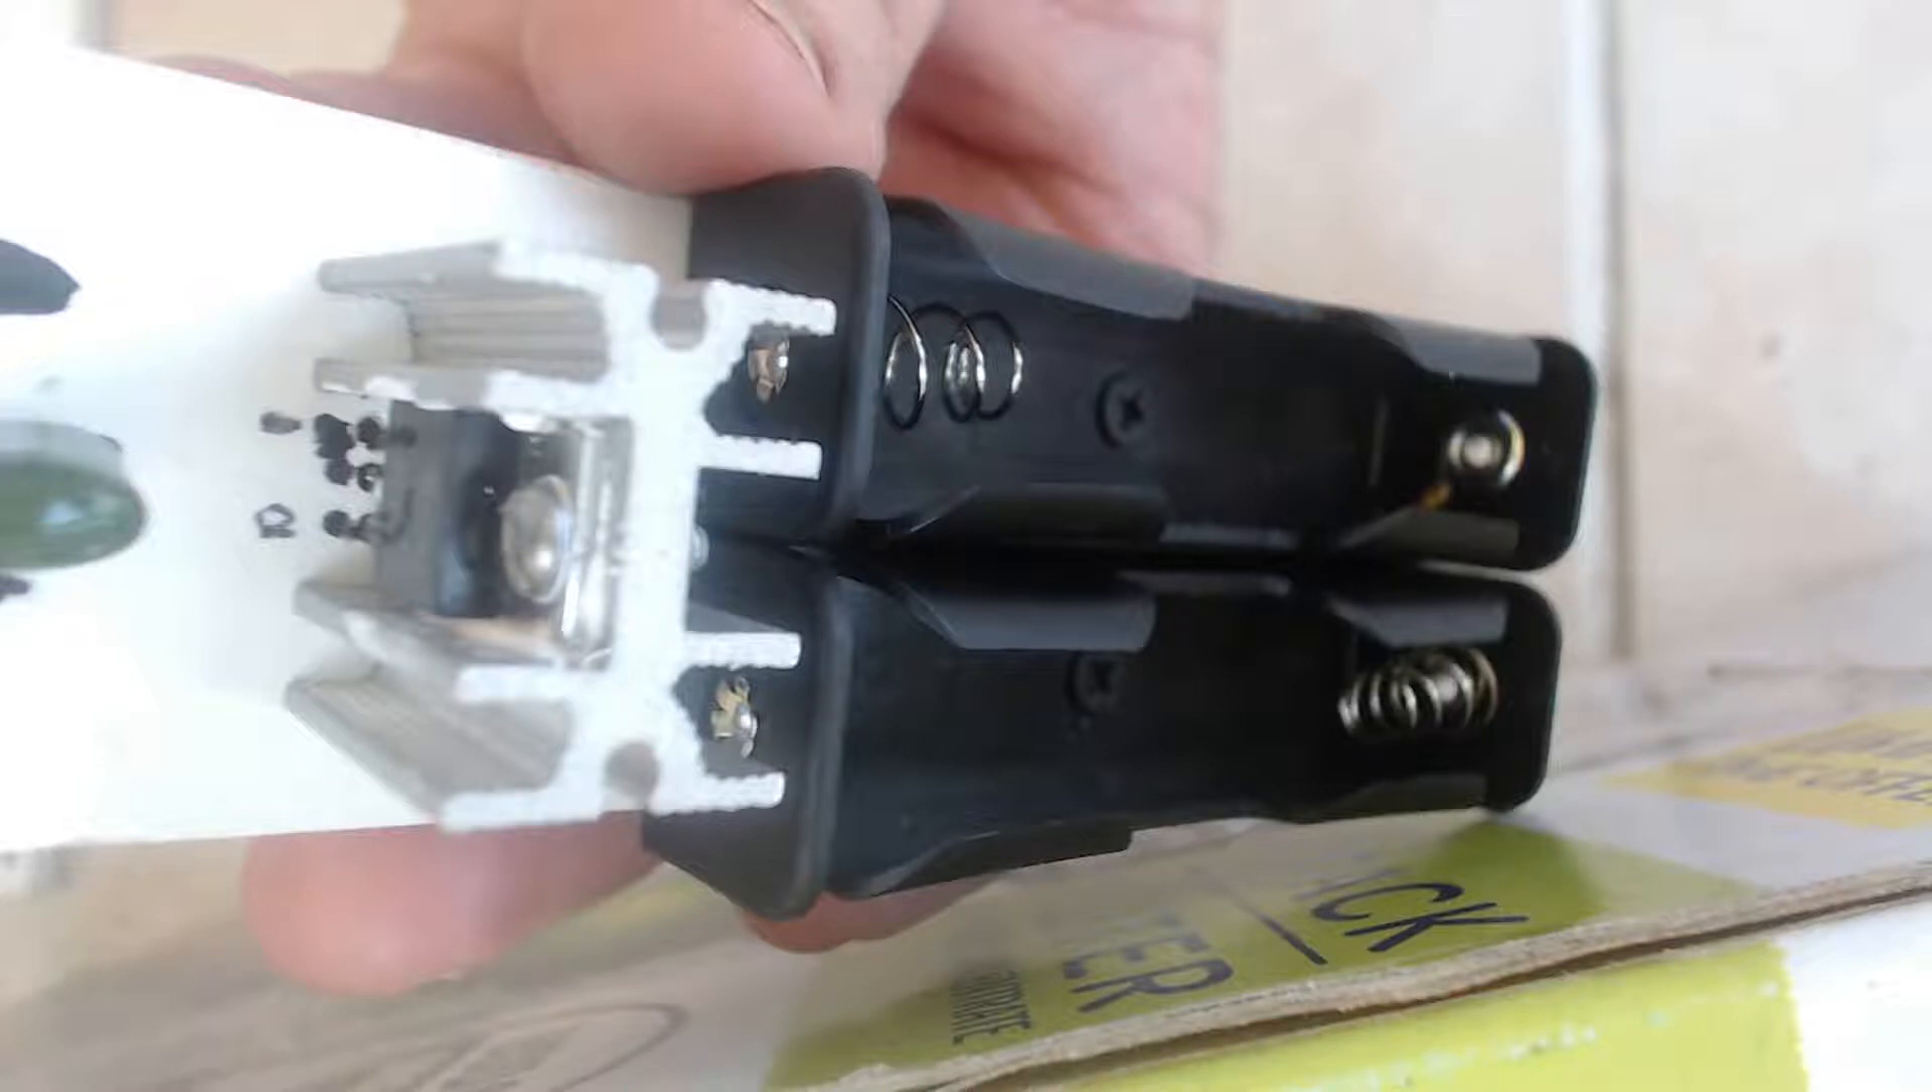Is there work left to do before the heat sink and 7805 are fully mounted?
No.